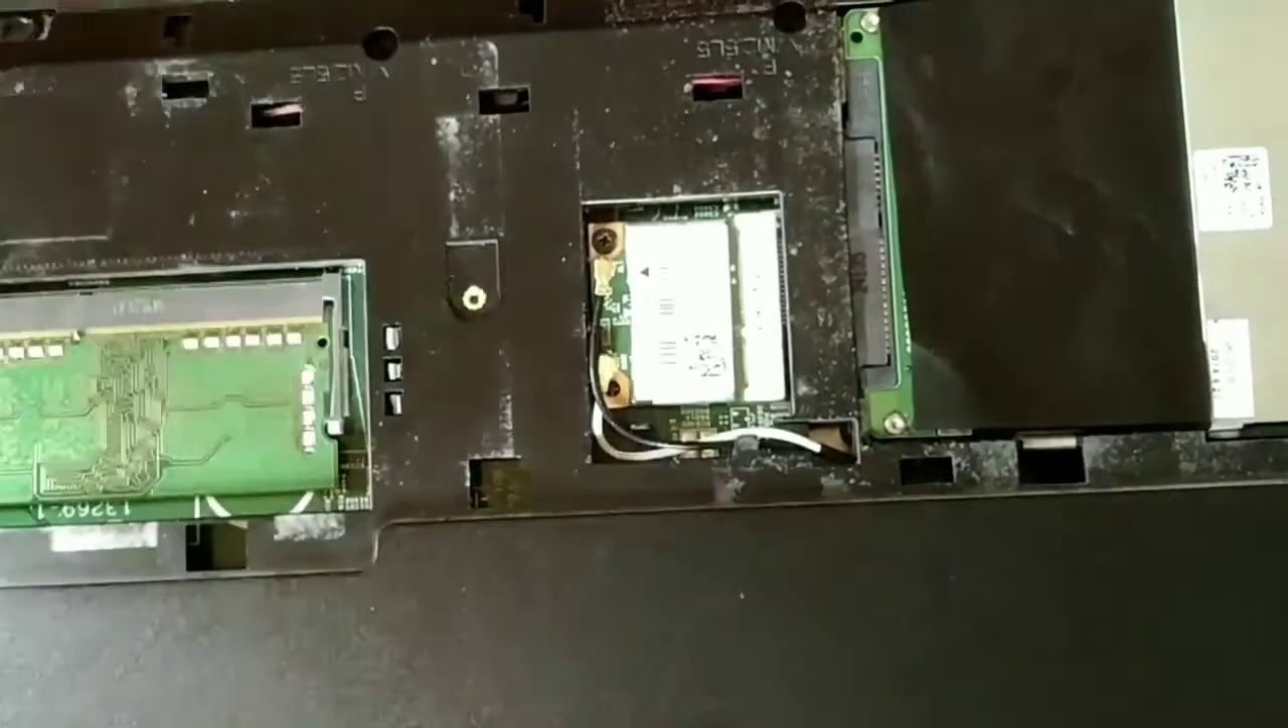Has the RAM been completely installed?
Yes.